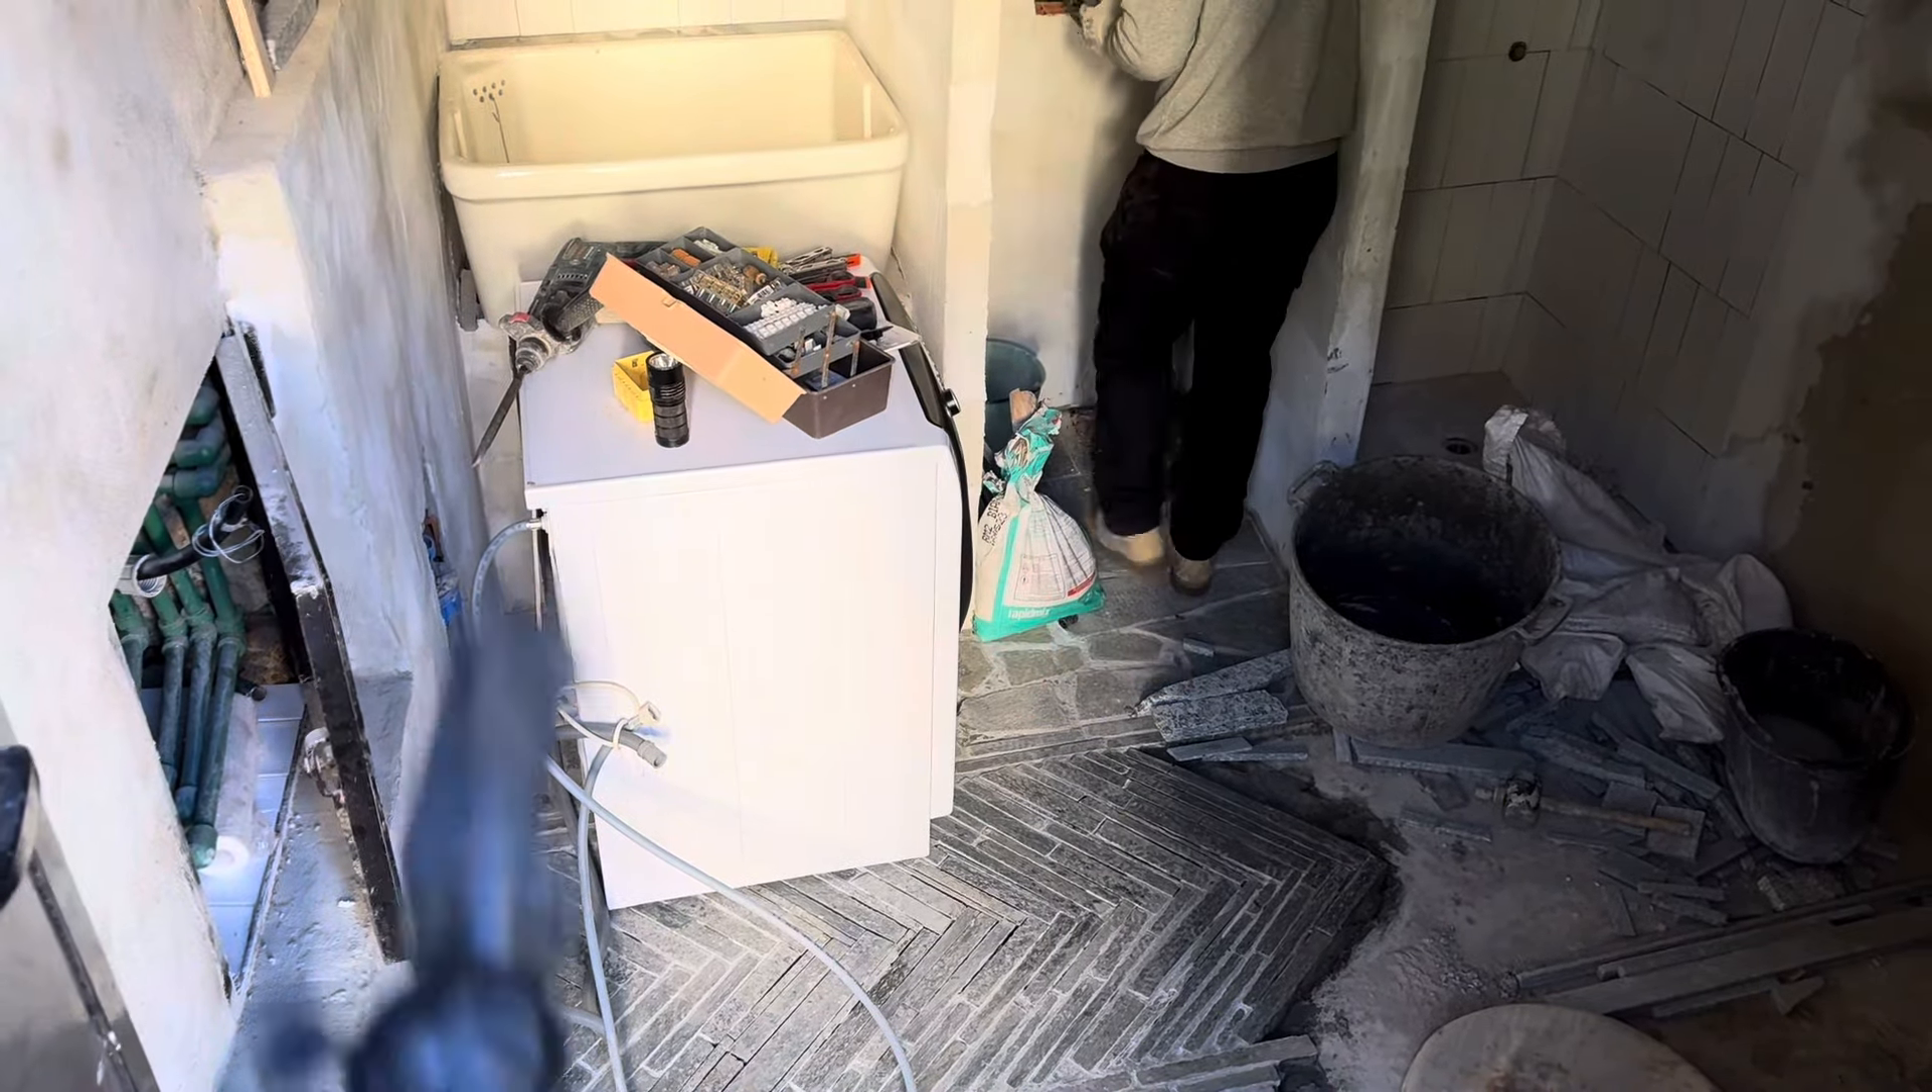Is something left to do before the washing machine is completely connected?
Yes.